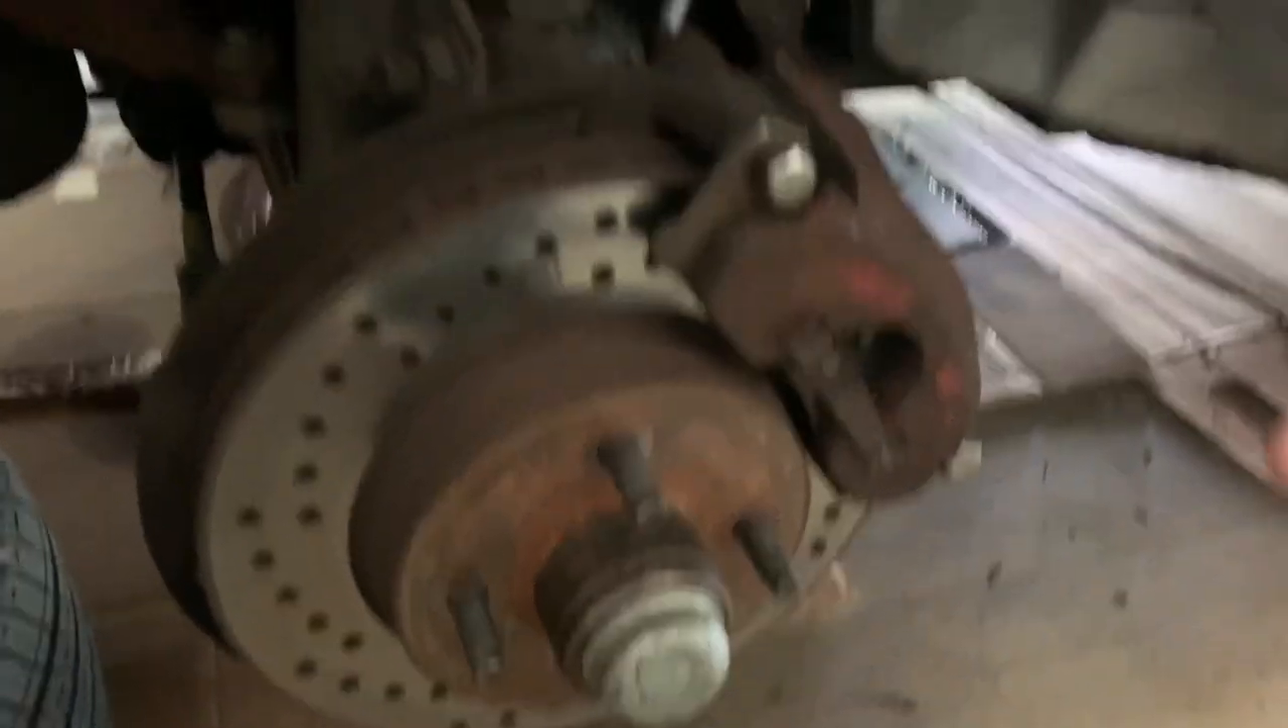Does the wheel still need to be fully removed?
No.